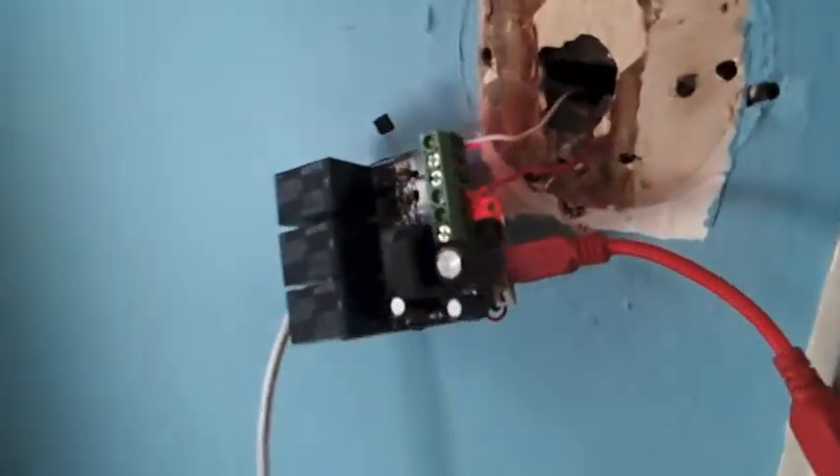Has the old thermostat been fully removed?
Yes.